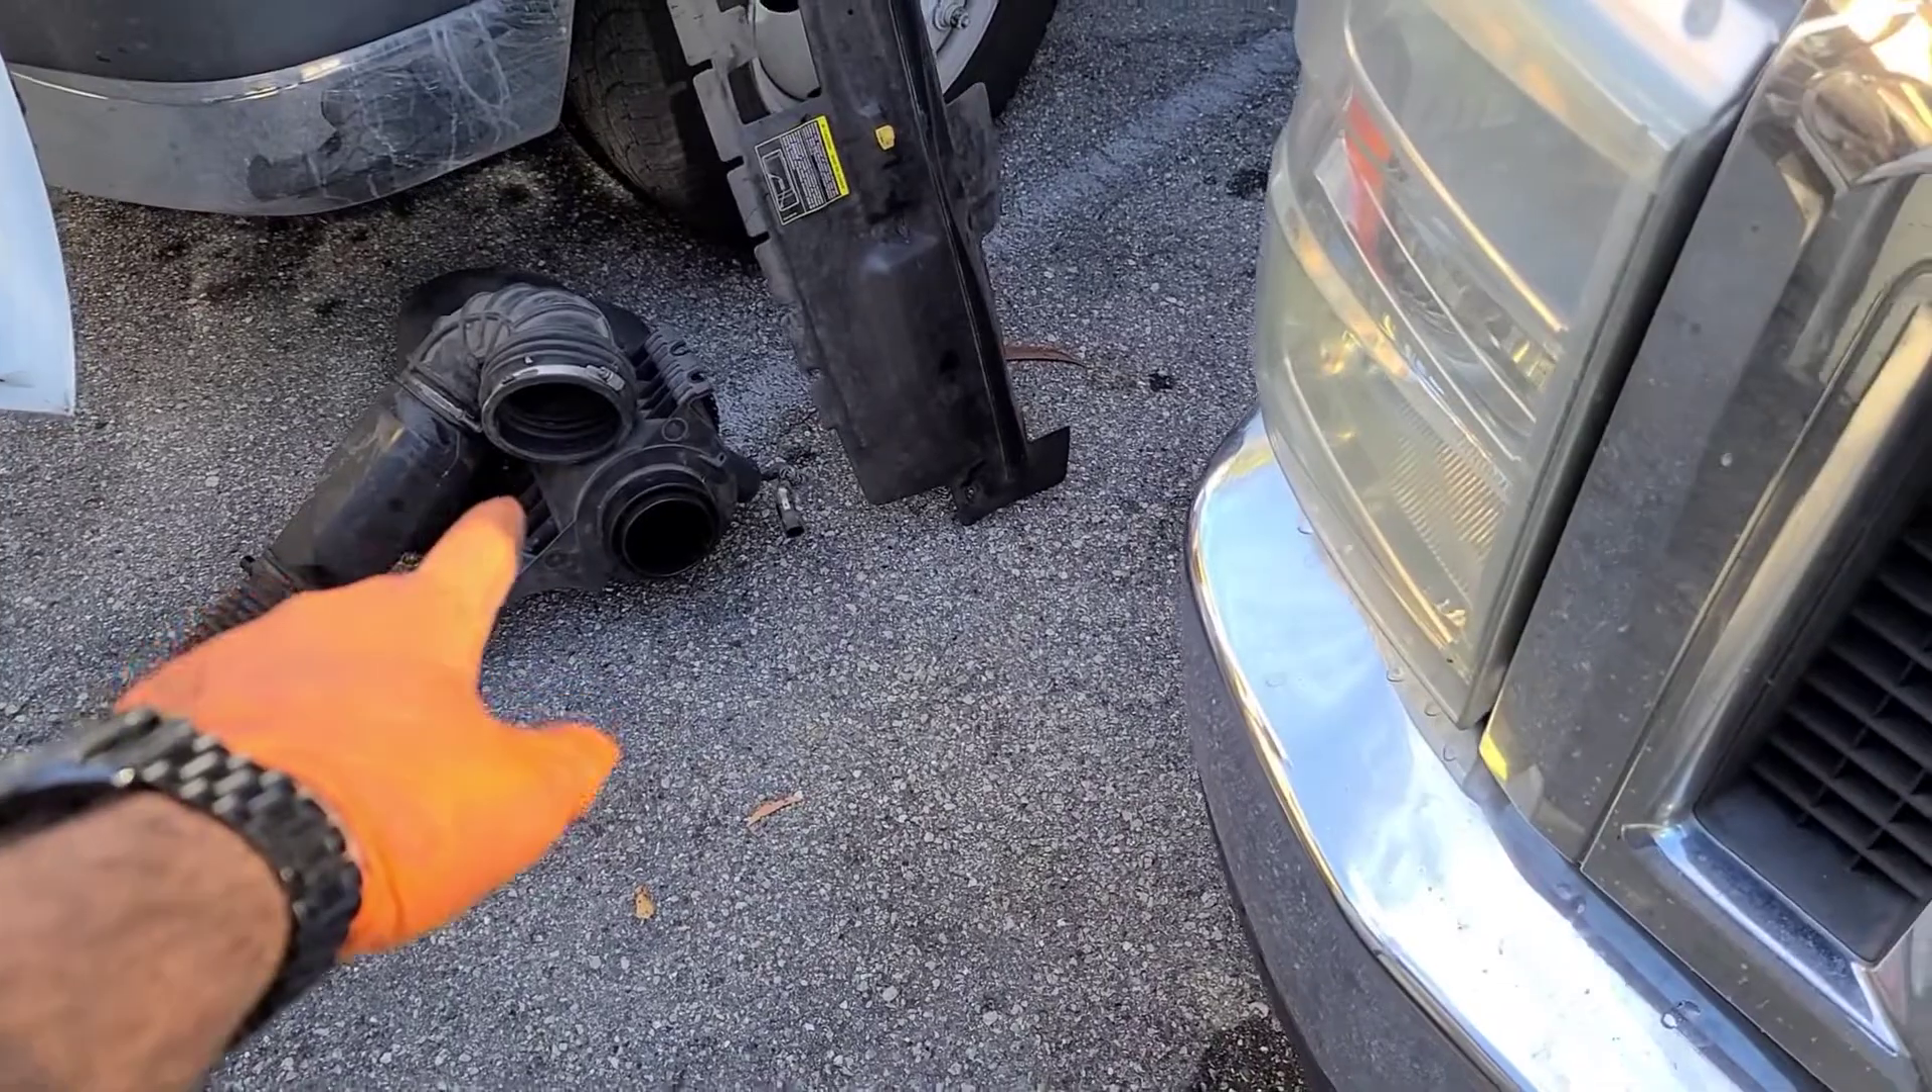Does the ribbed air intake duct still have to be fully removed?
No.